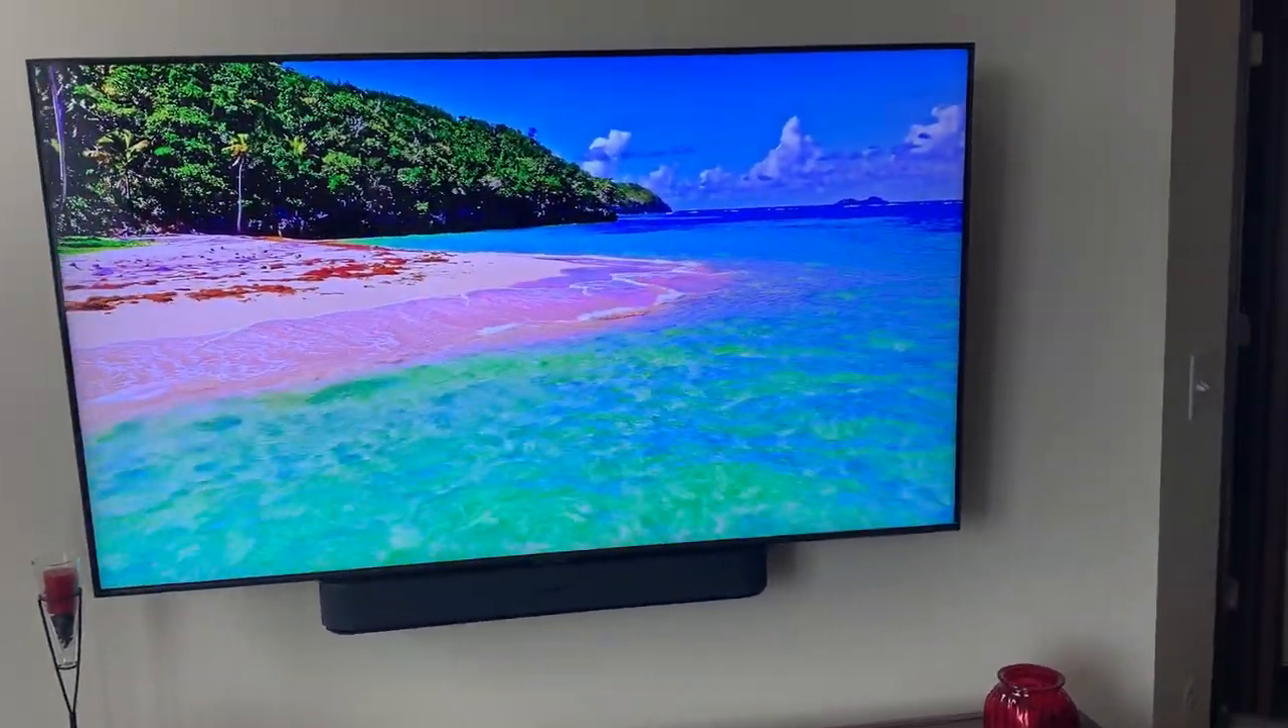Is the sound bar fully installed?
Yes.